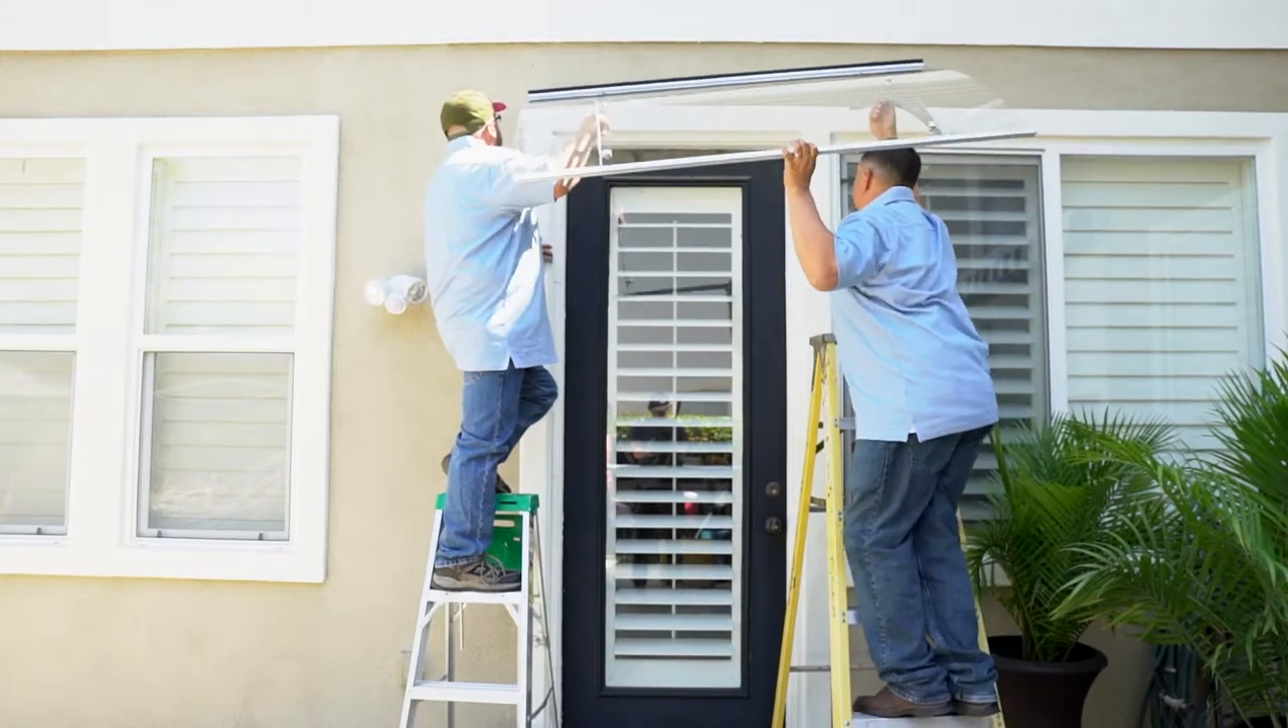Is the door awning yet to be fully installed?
Yes.